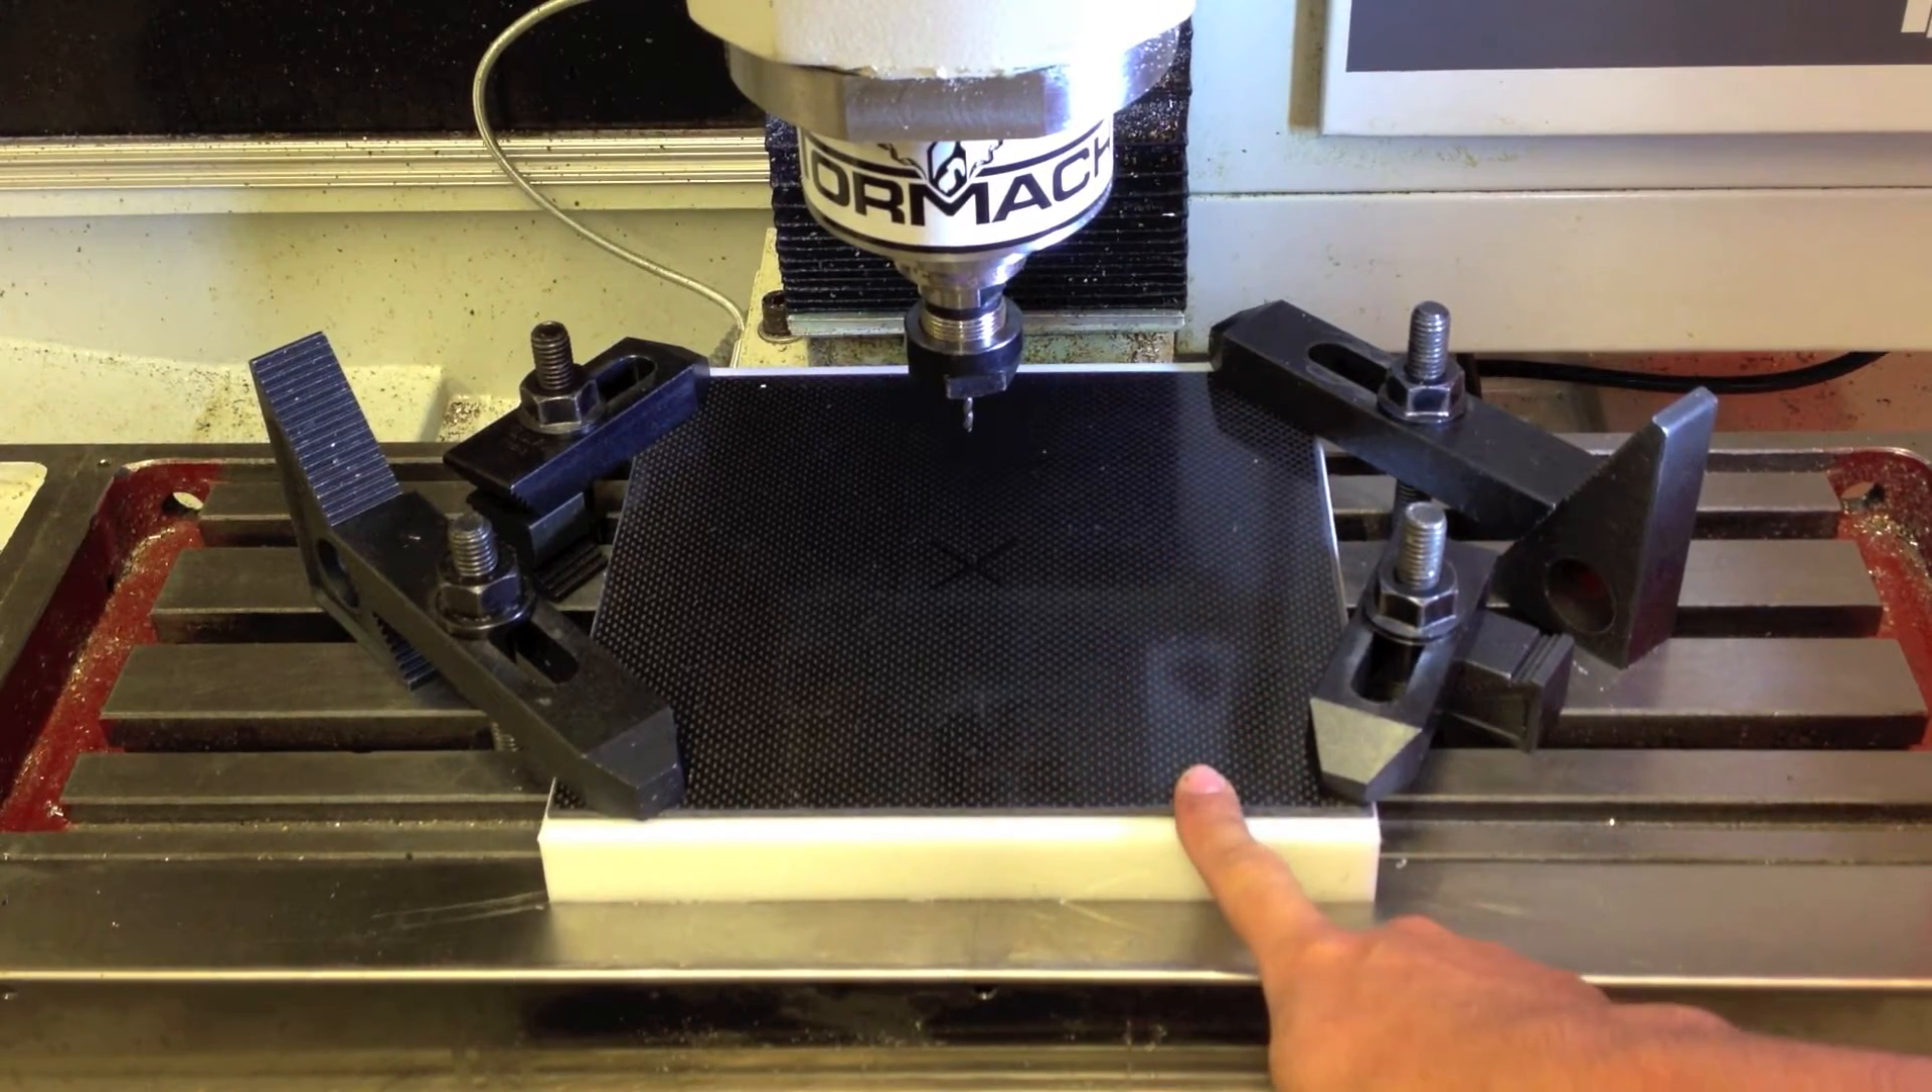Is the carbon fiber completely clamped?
Yes.